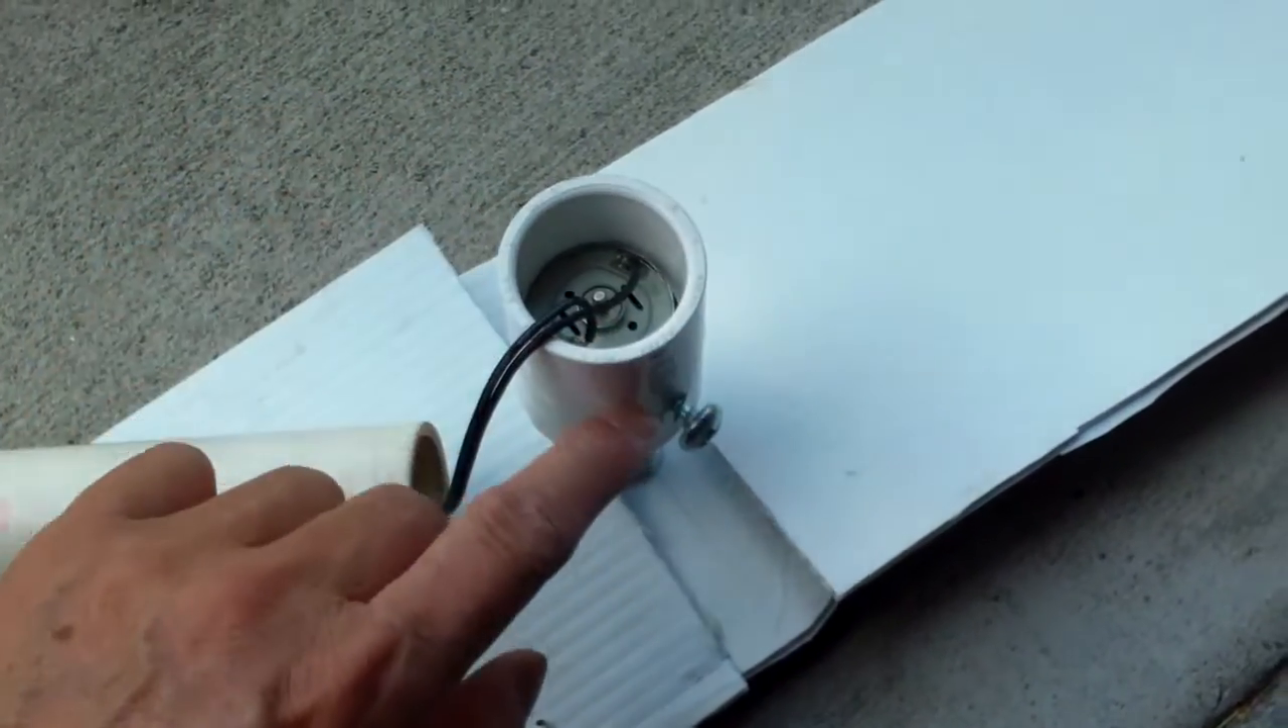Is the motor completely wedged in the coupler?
Yes.